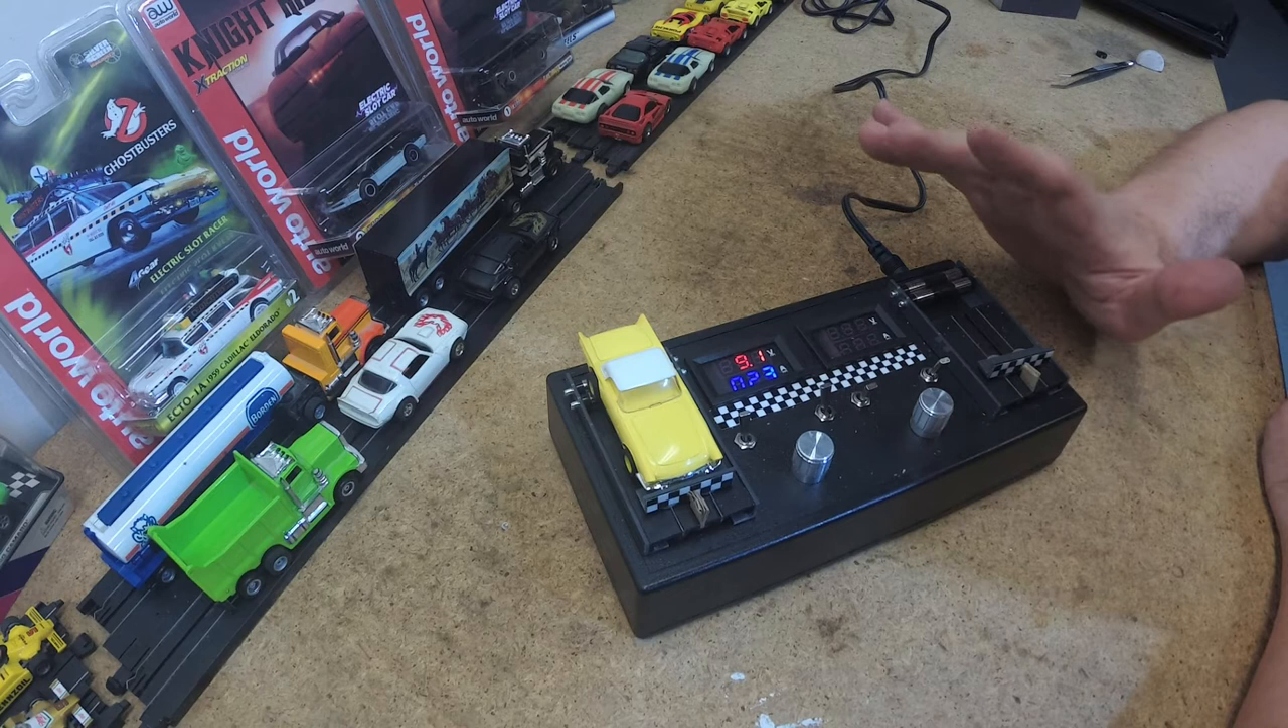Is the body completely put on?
Yes.